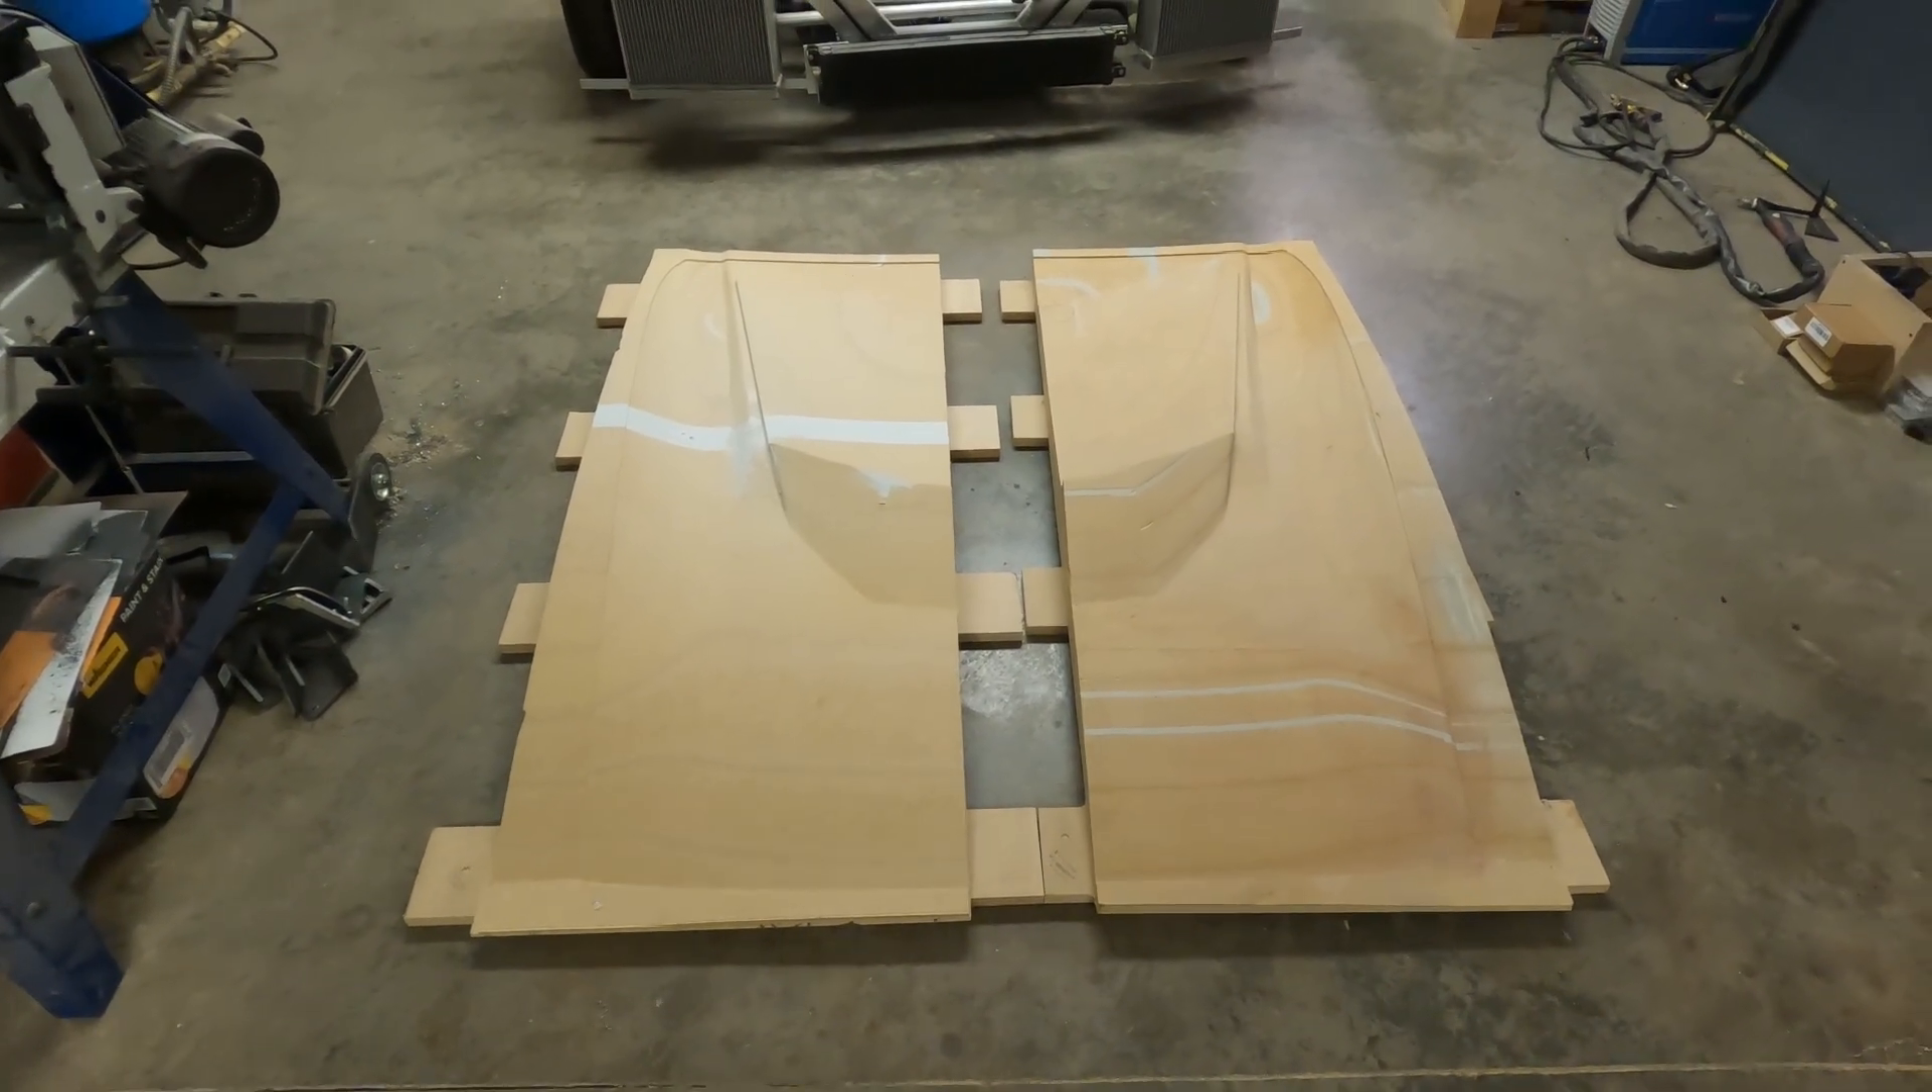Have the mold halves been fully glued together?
No.